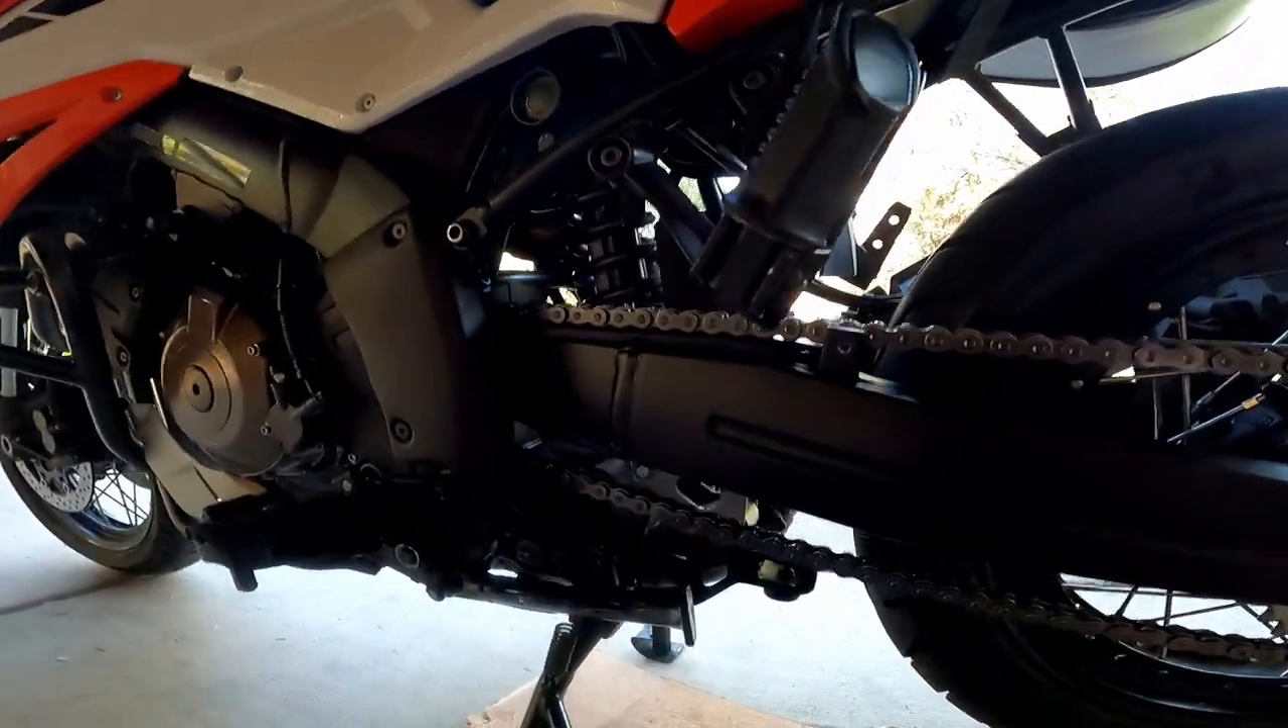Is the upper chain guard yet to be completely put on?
Yes.